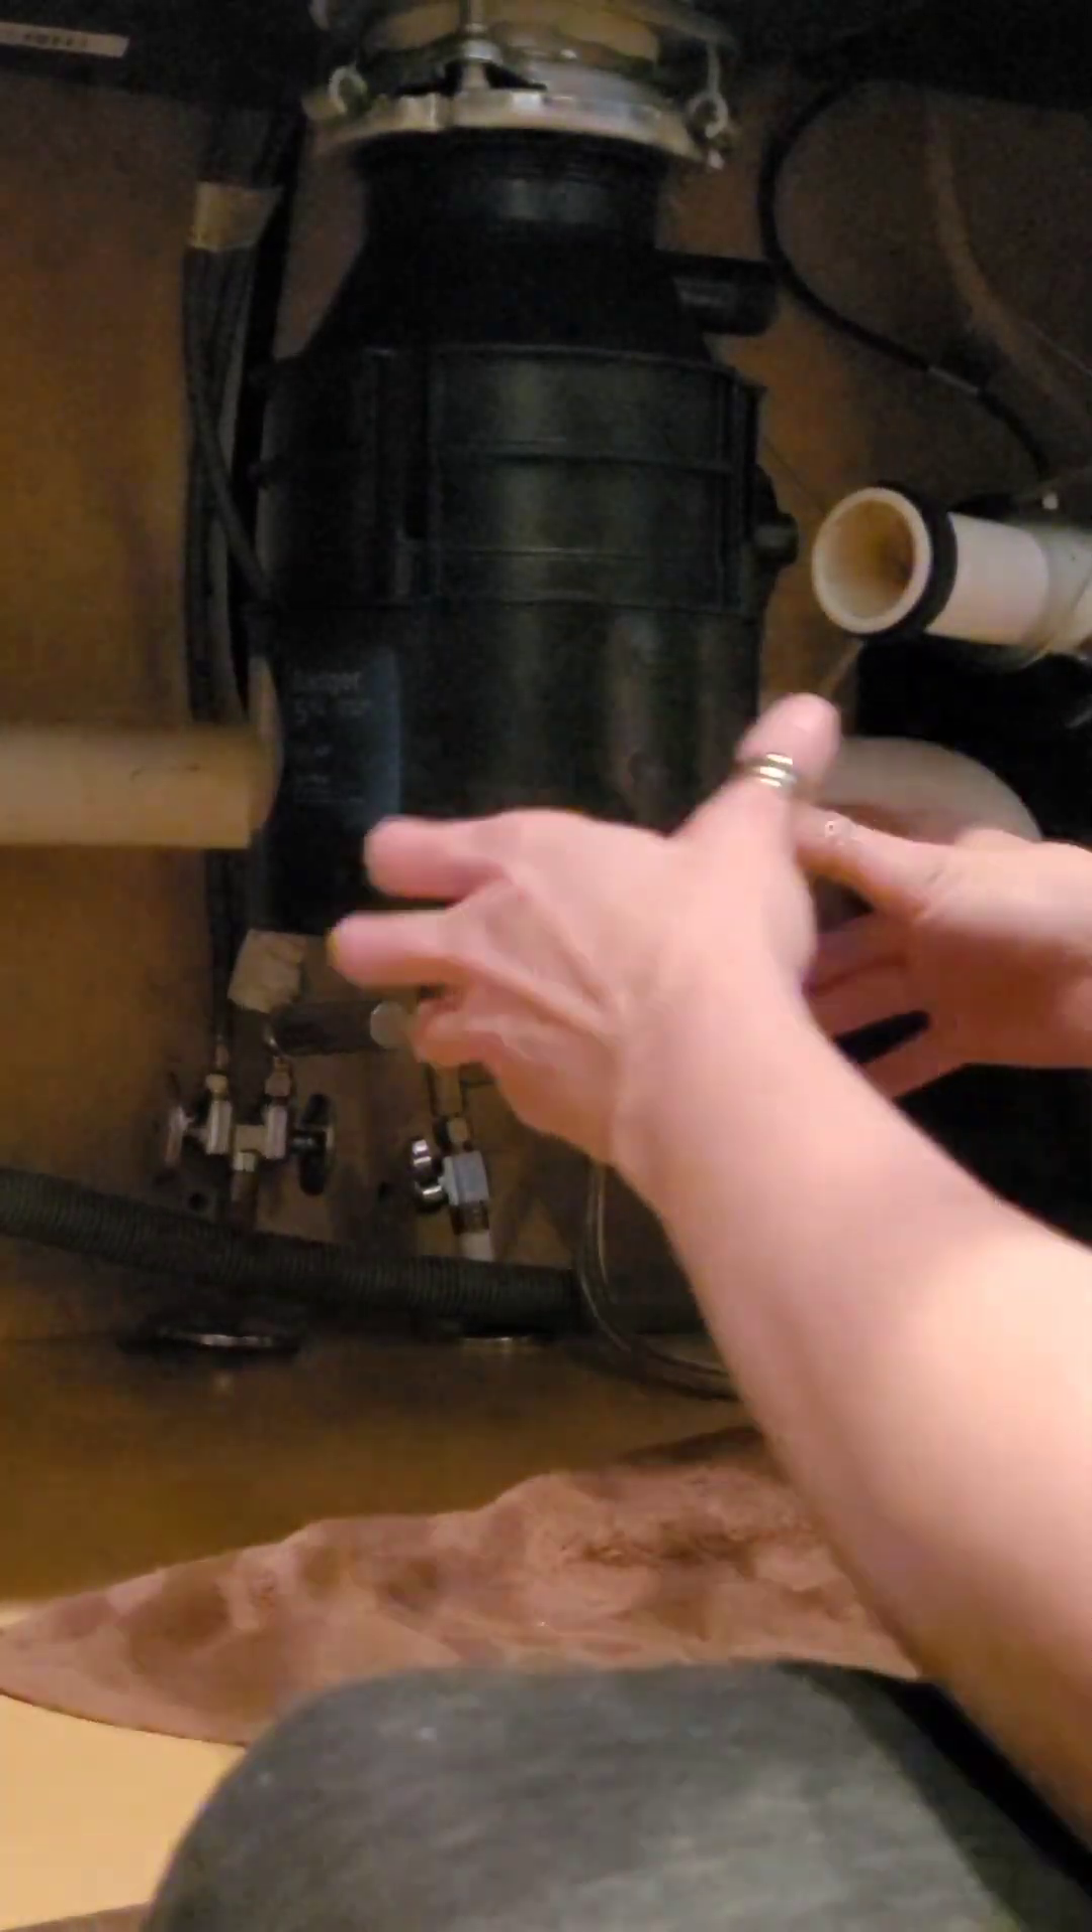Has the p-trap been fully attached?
No.